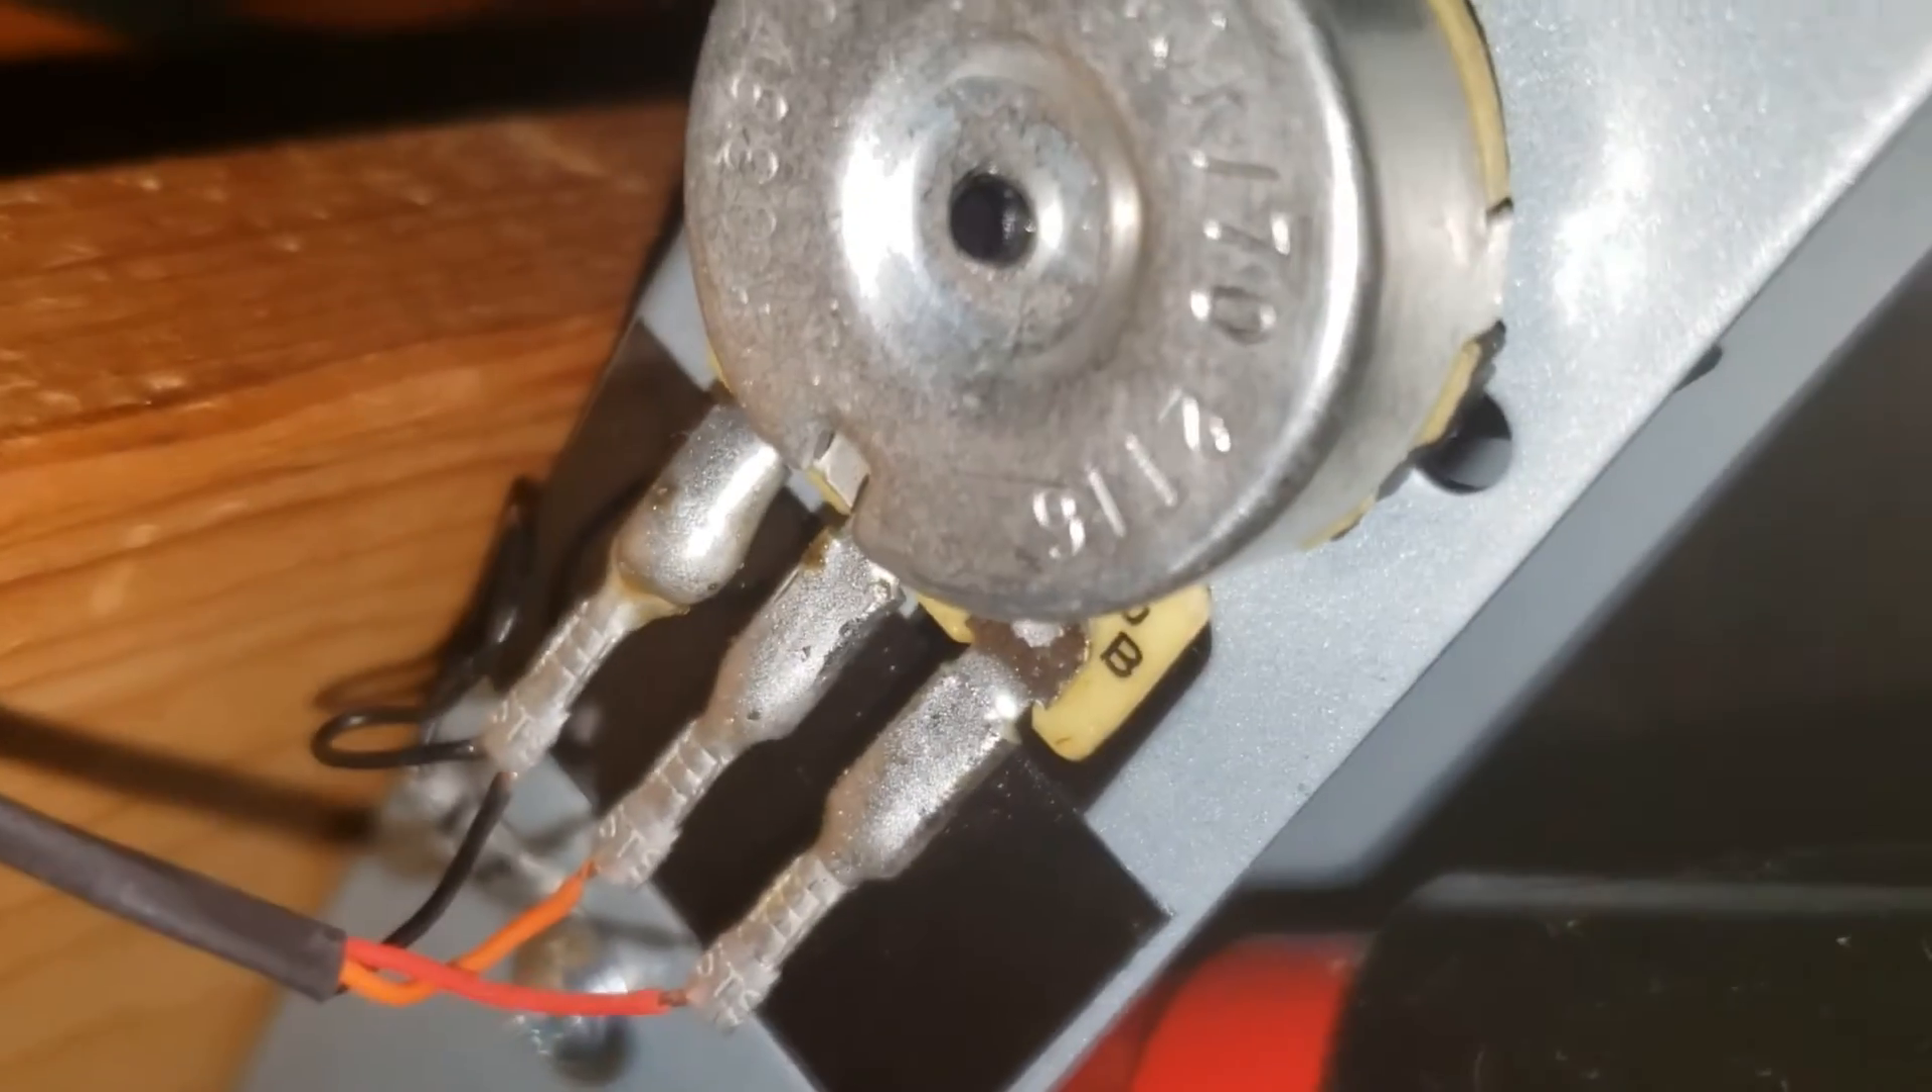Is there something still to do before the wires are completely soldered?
No.